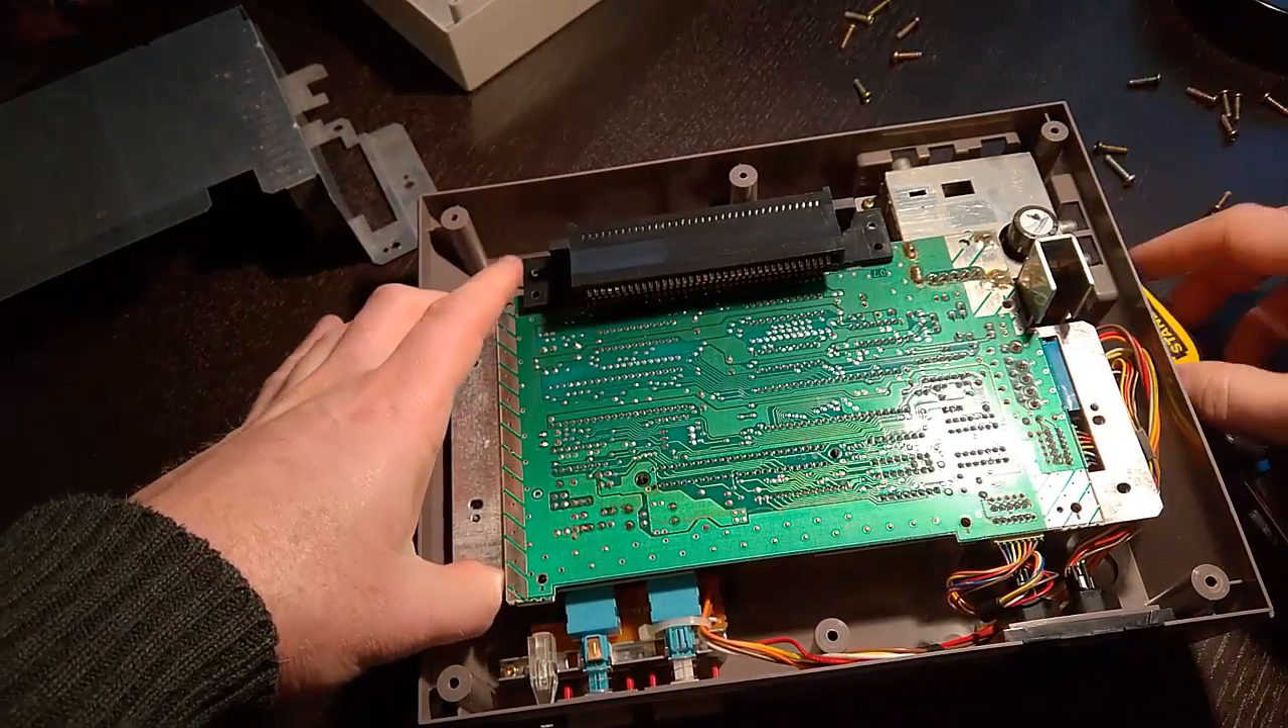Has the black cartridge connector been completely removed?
No.